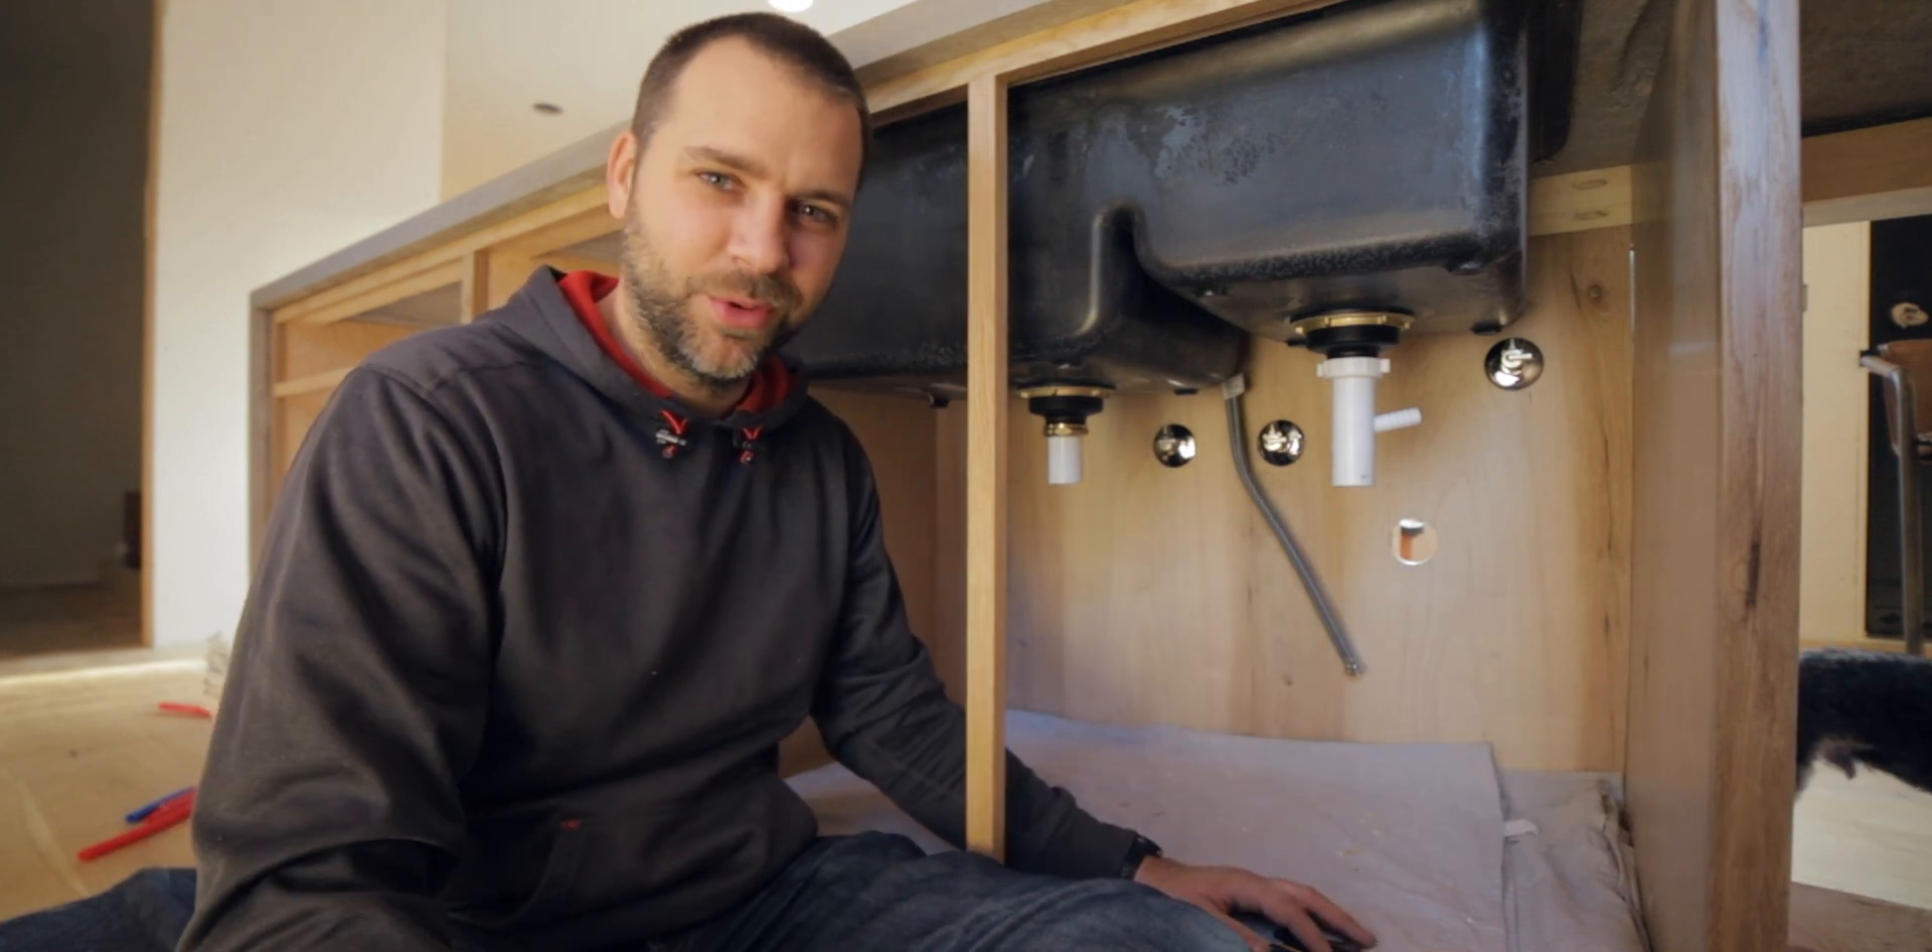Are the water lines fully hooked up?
No.